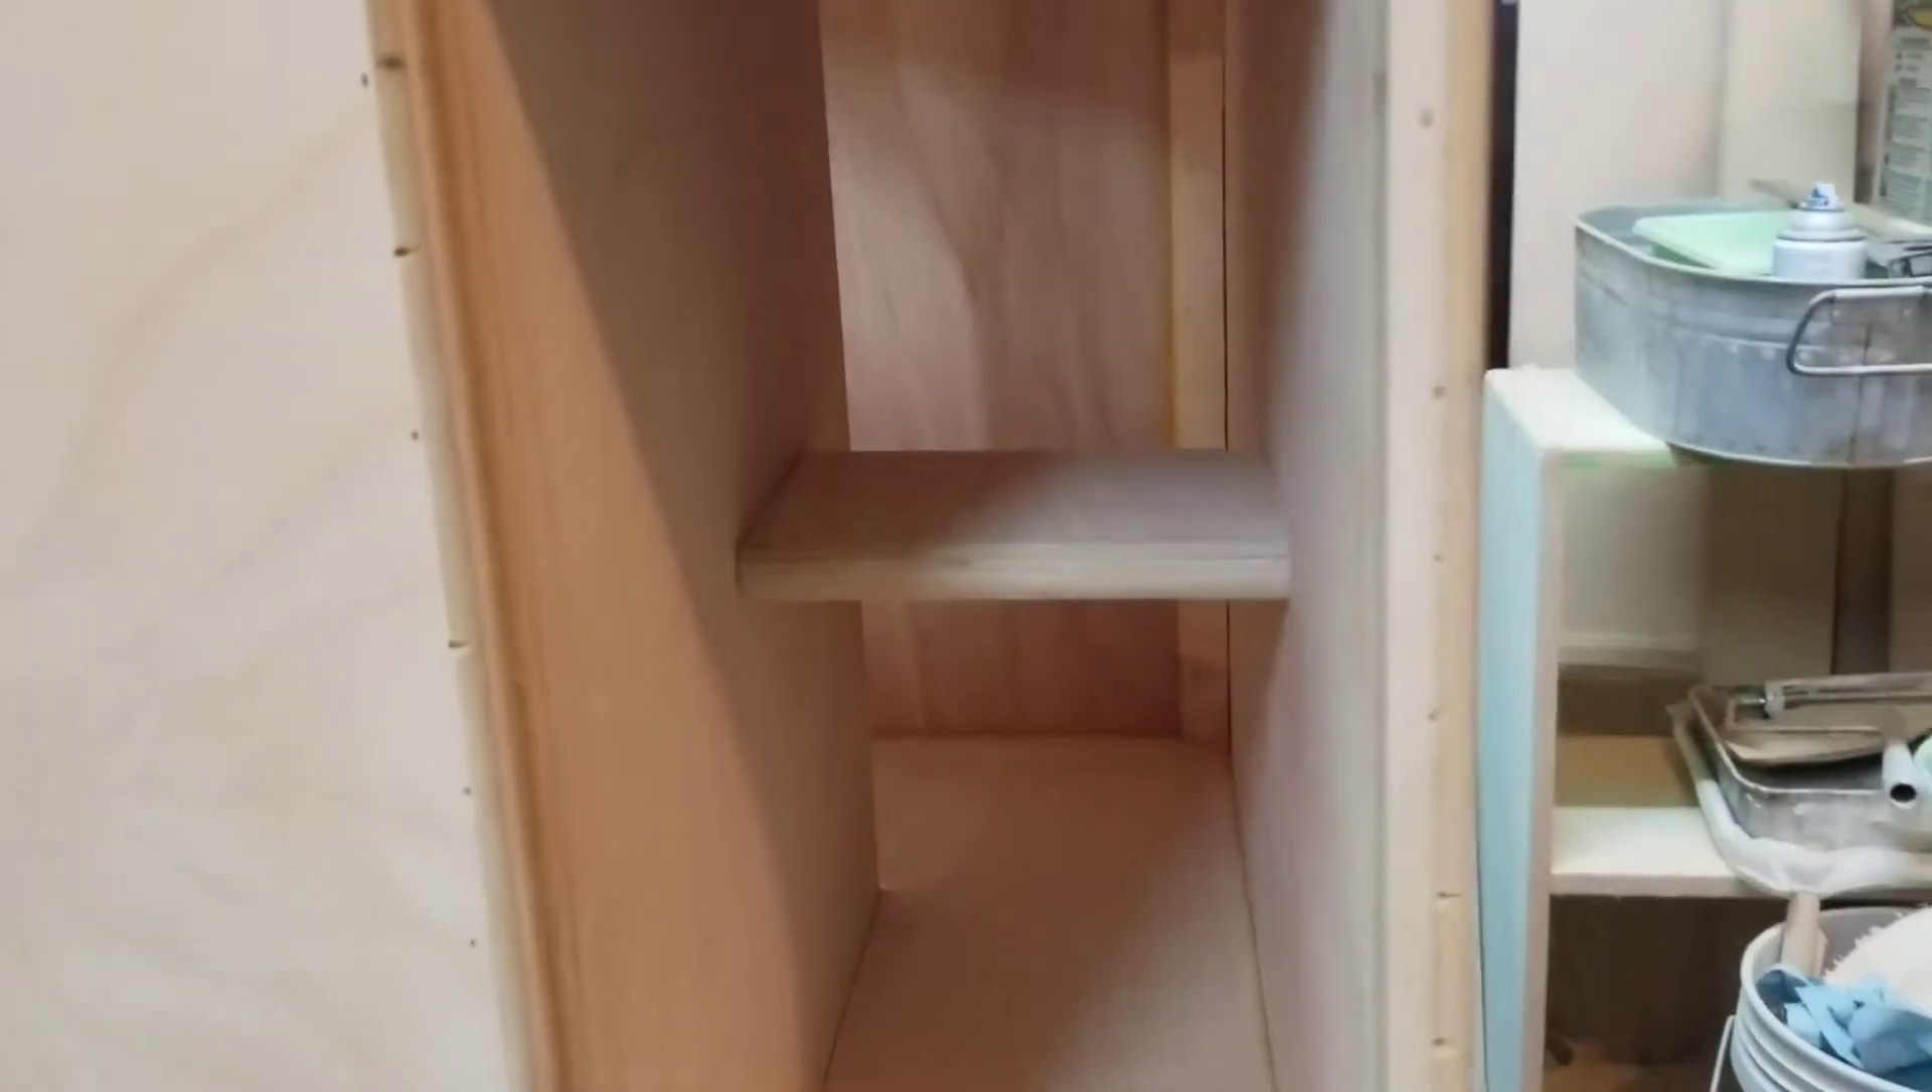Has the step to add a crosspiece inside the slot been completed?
Yes.